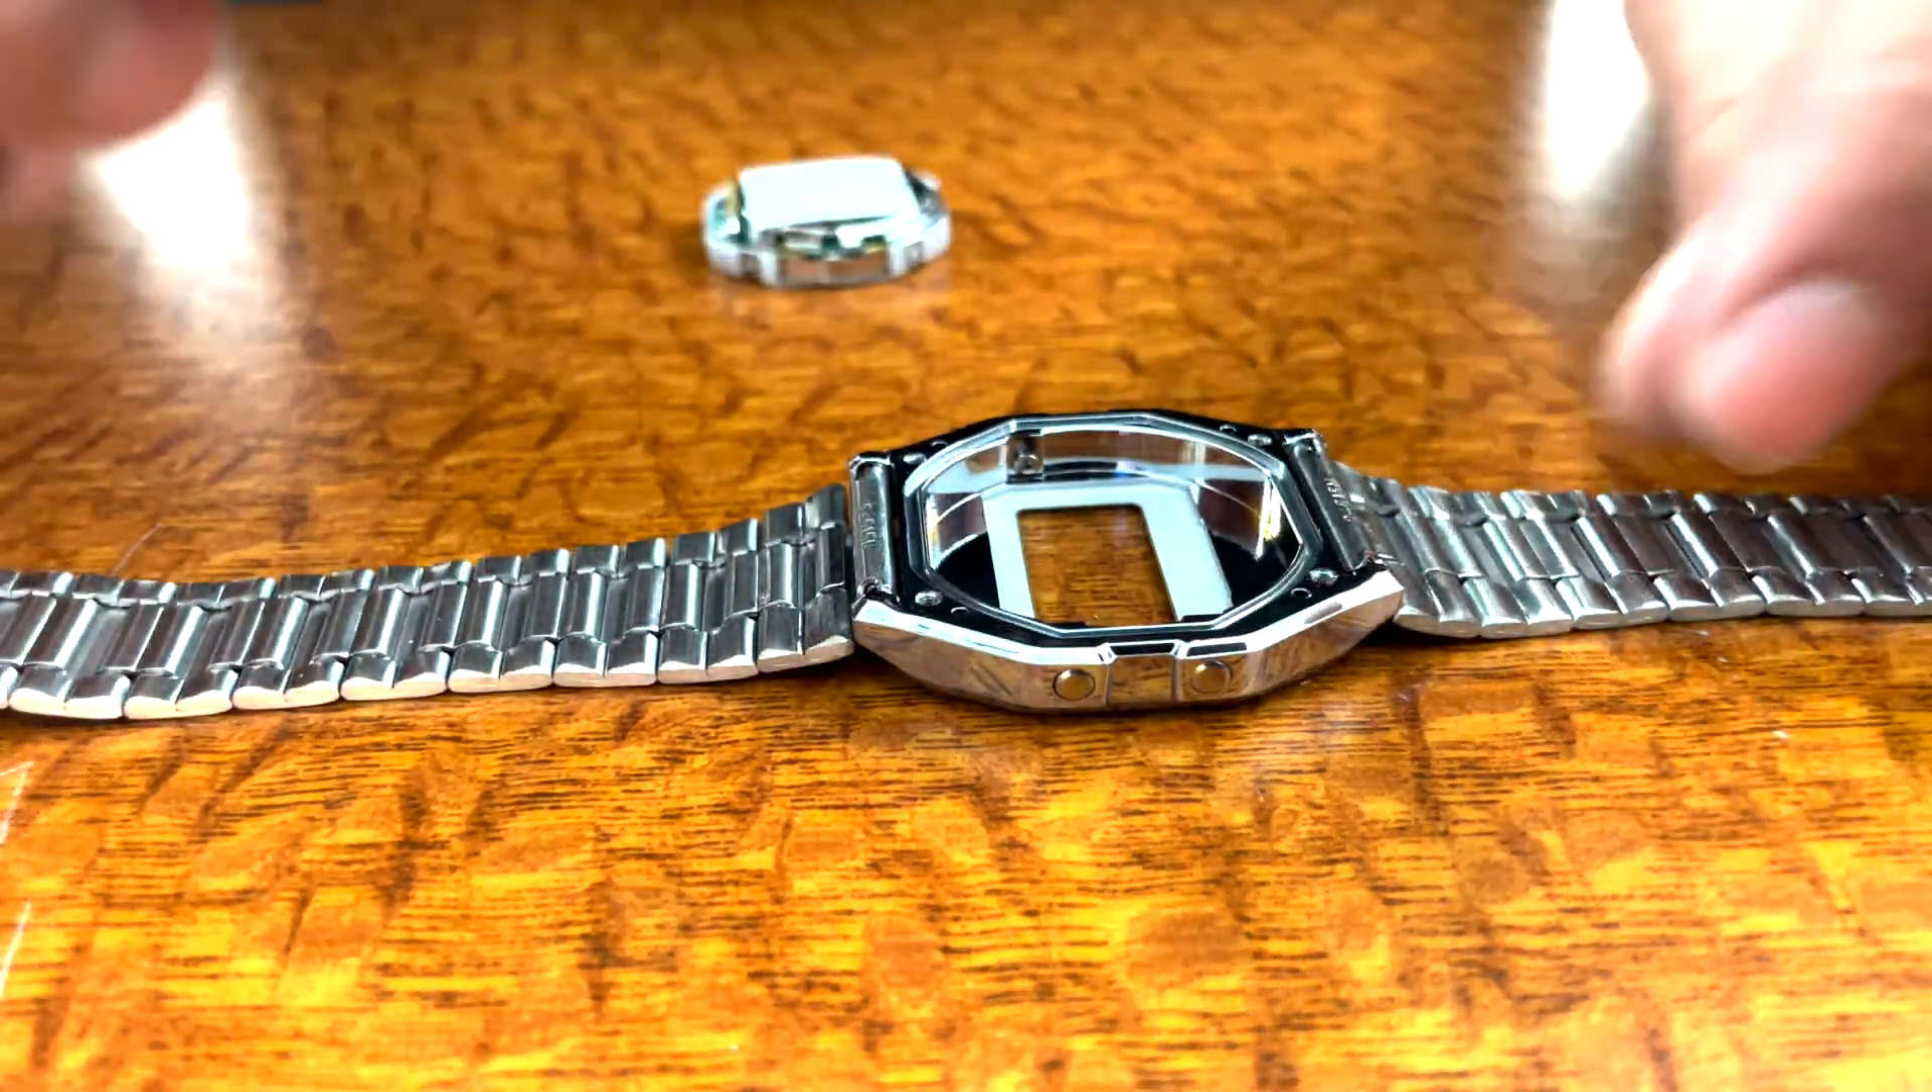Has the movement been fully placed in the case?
No.